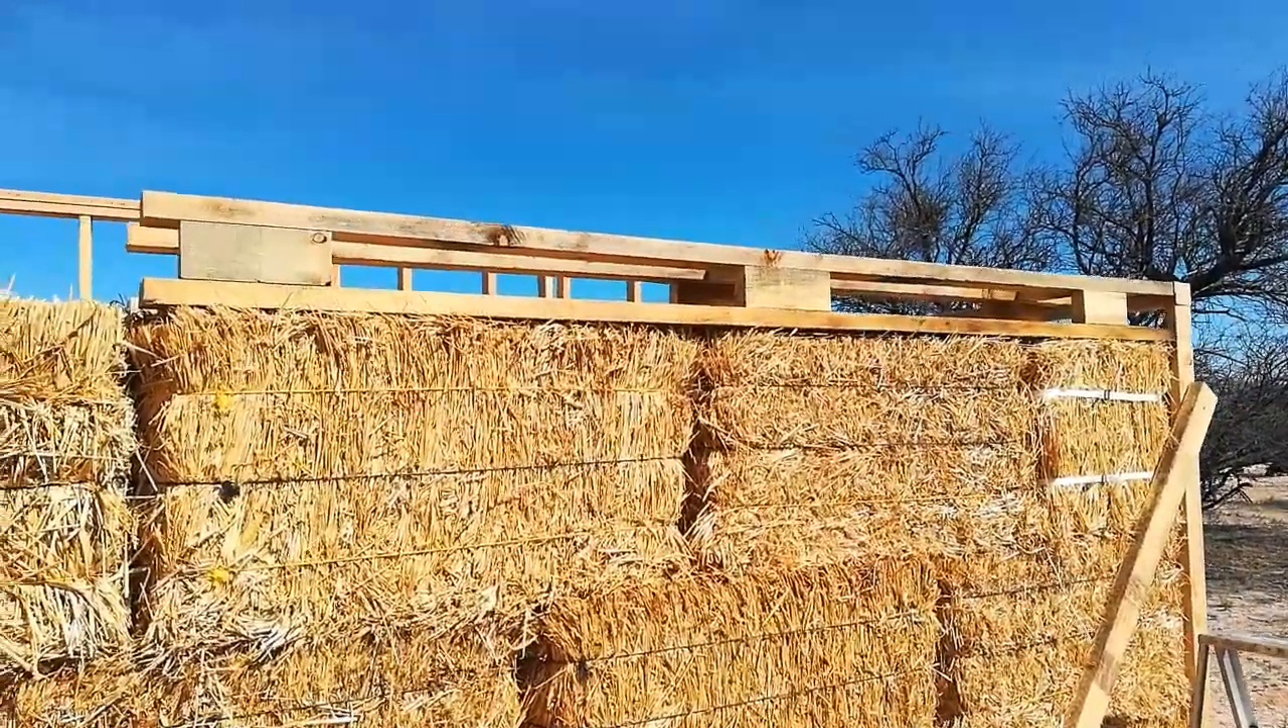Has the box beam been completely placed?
Yes.